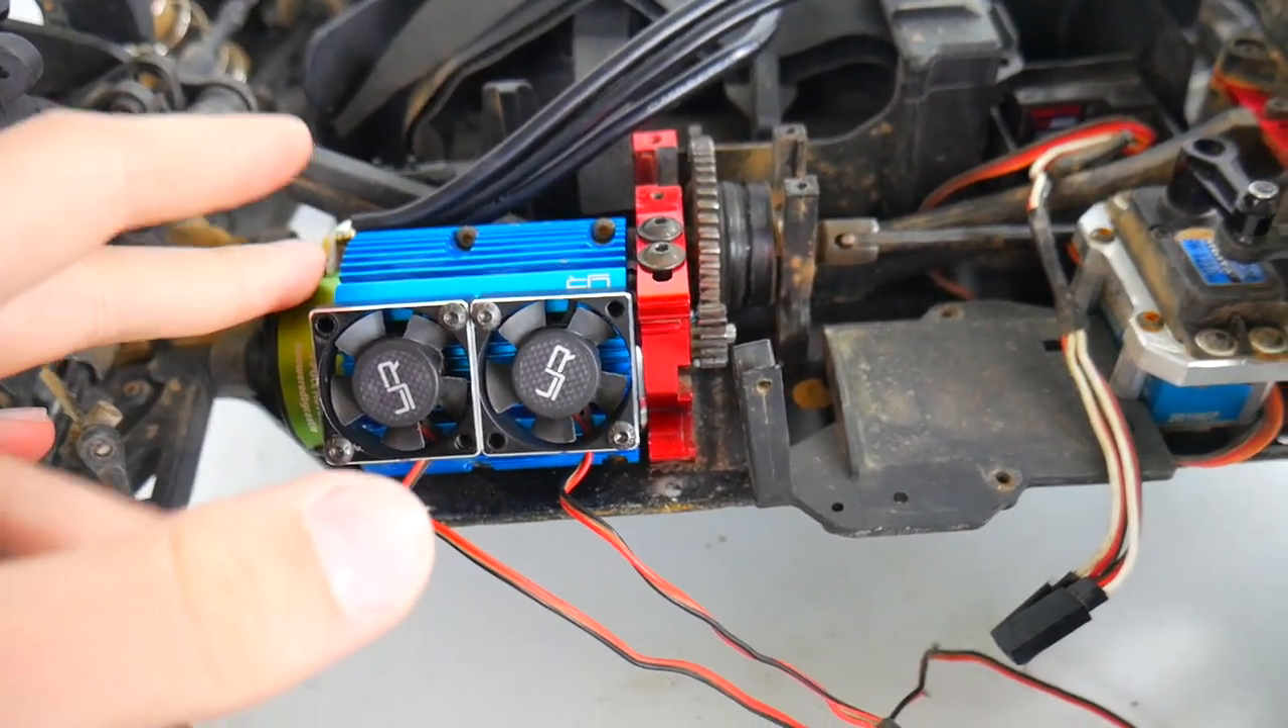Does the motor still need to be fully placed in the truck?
No.